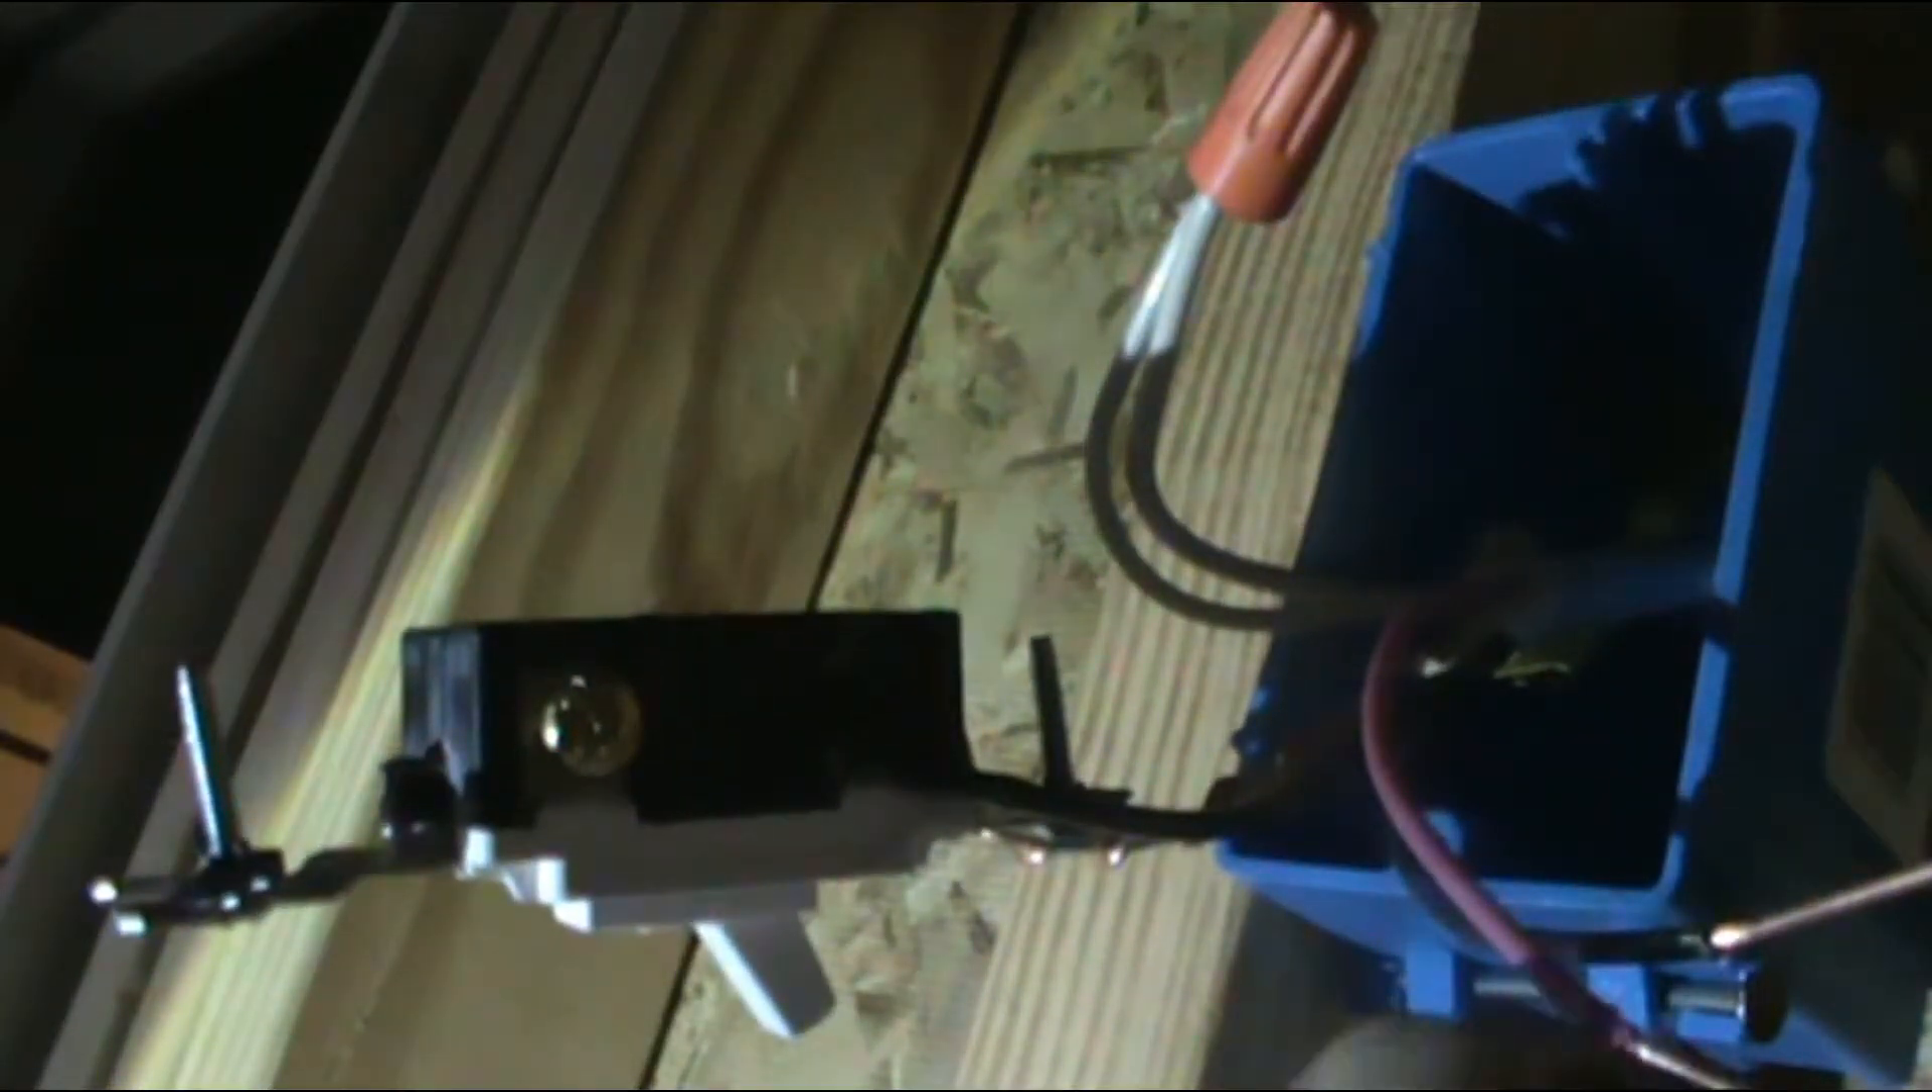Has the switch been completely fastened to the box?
No.